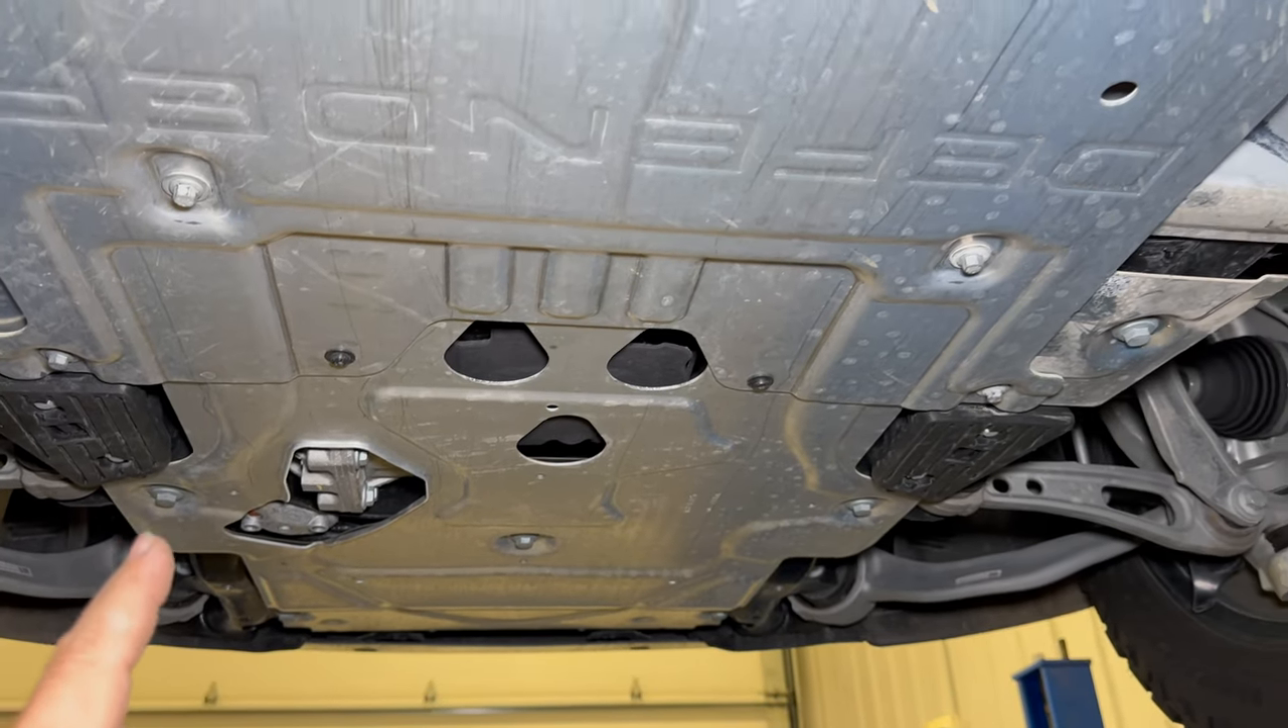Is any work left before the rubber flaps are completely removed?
Yes.